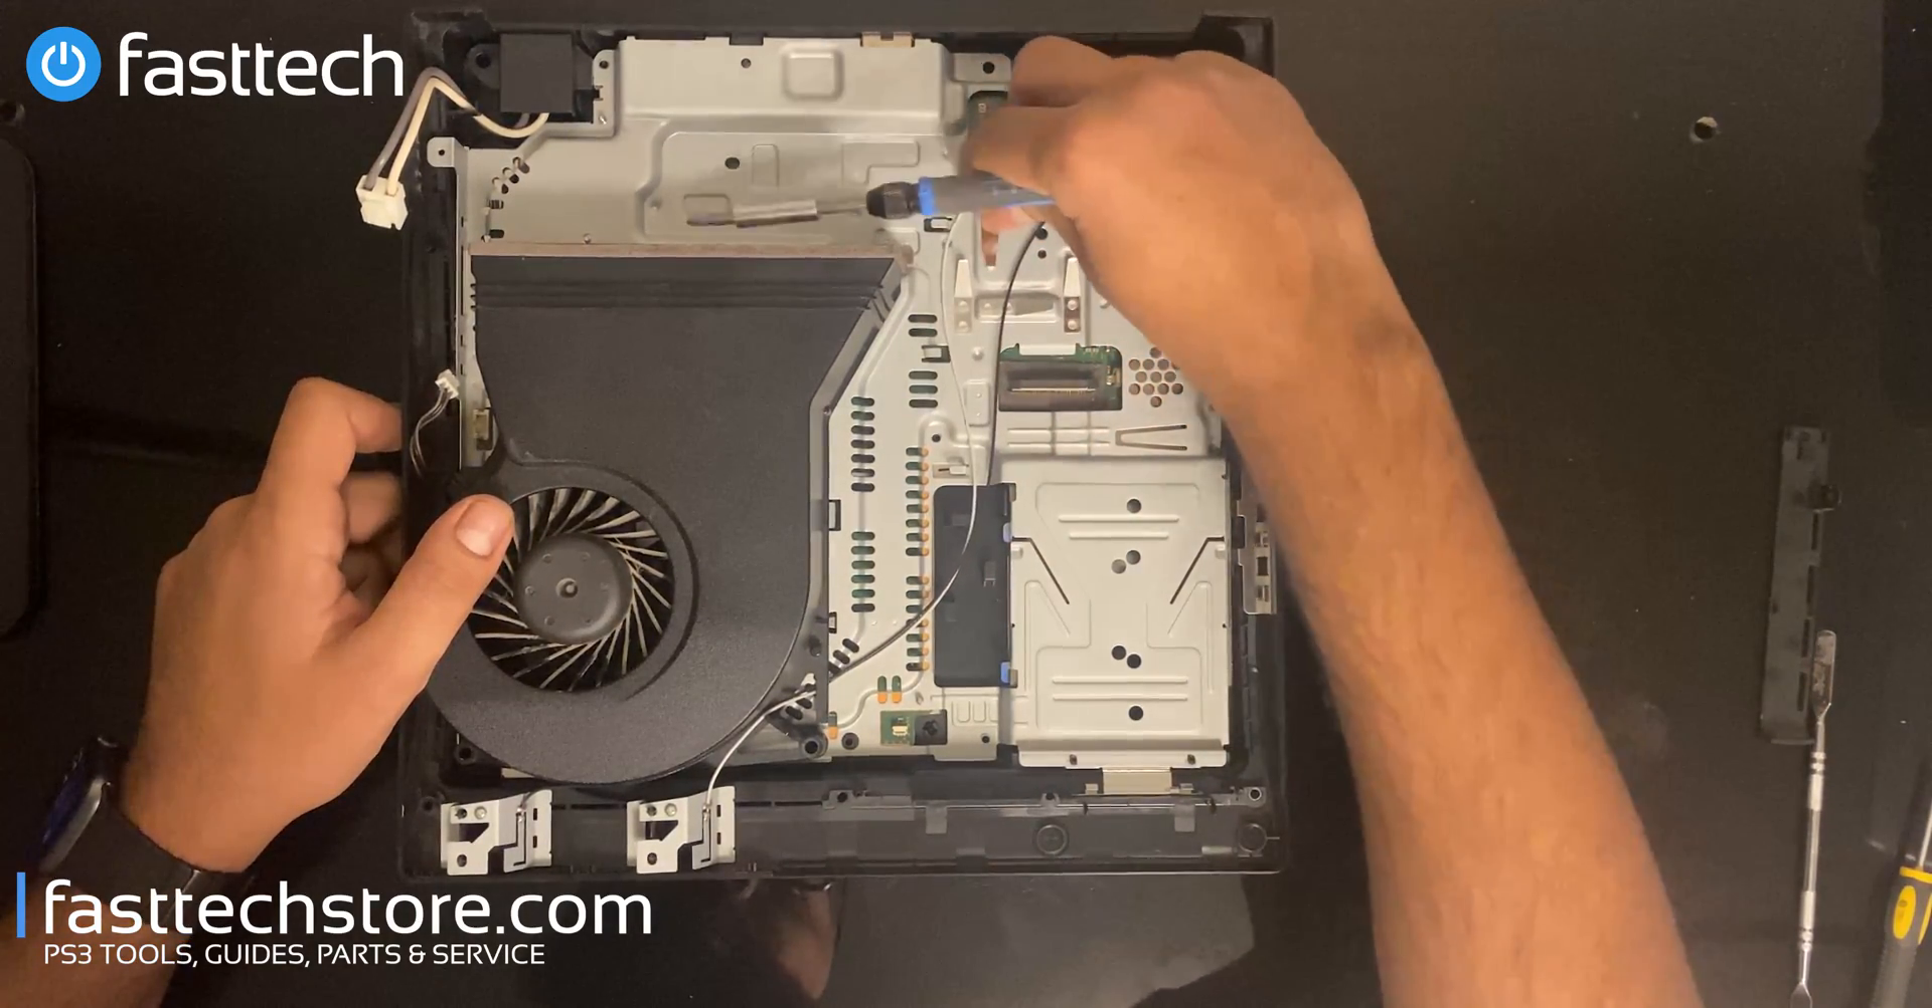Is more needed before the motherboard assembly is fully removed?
Yes.